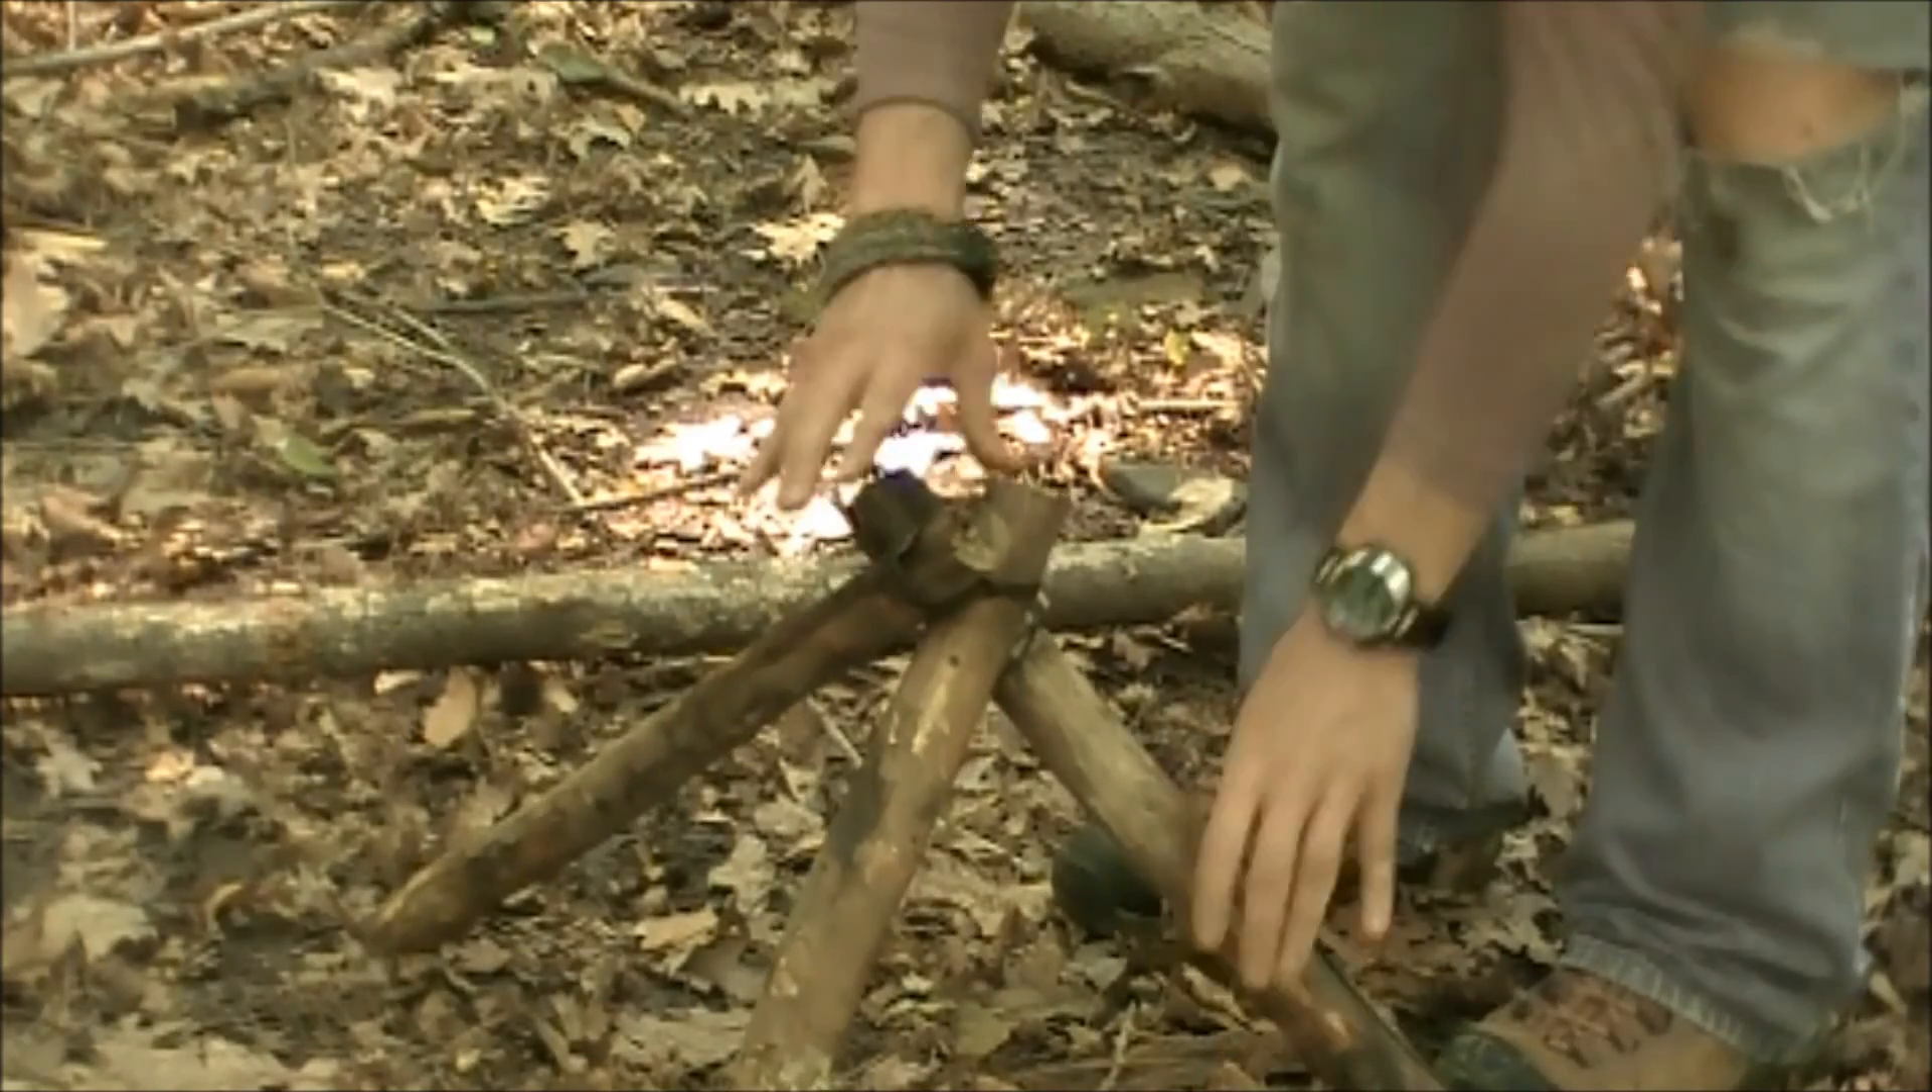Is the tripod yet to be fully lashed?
No.